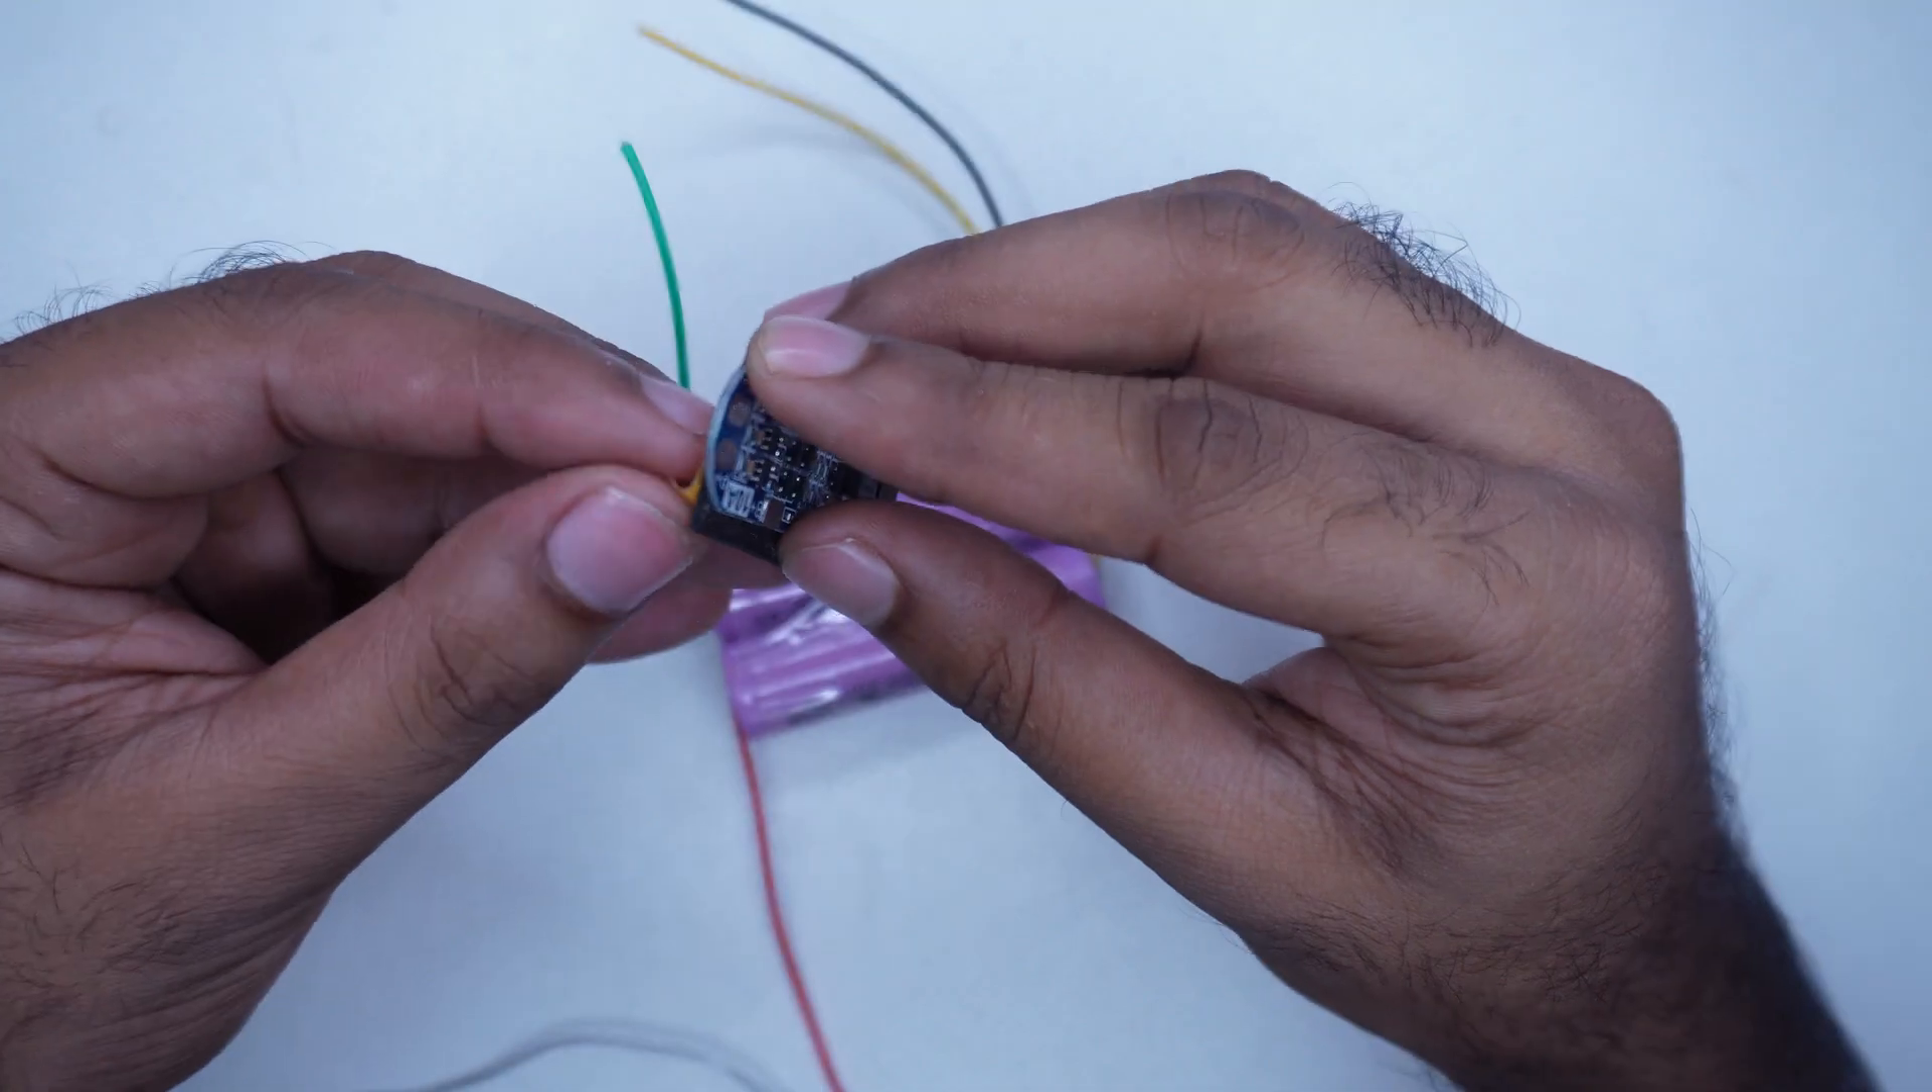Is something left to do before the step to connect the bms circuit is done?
Yes.